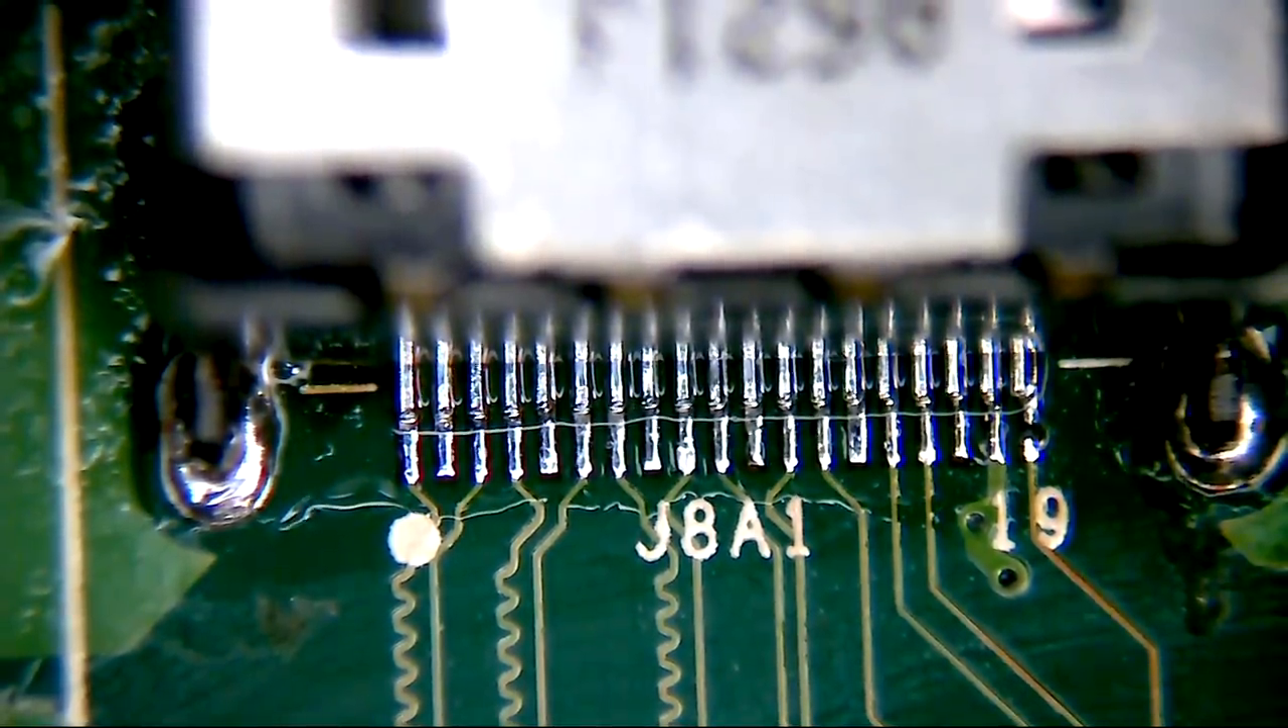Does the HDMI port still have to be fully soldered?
No.